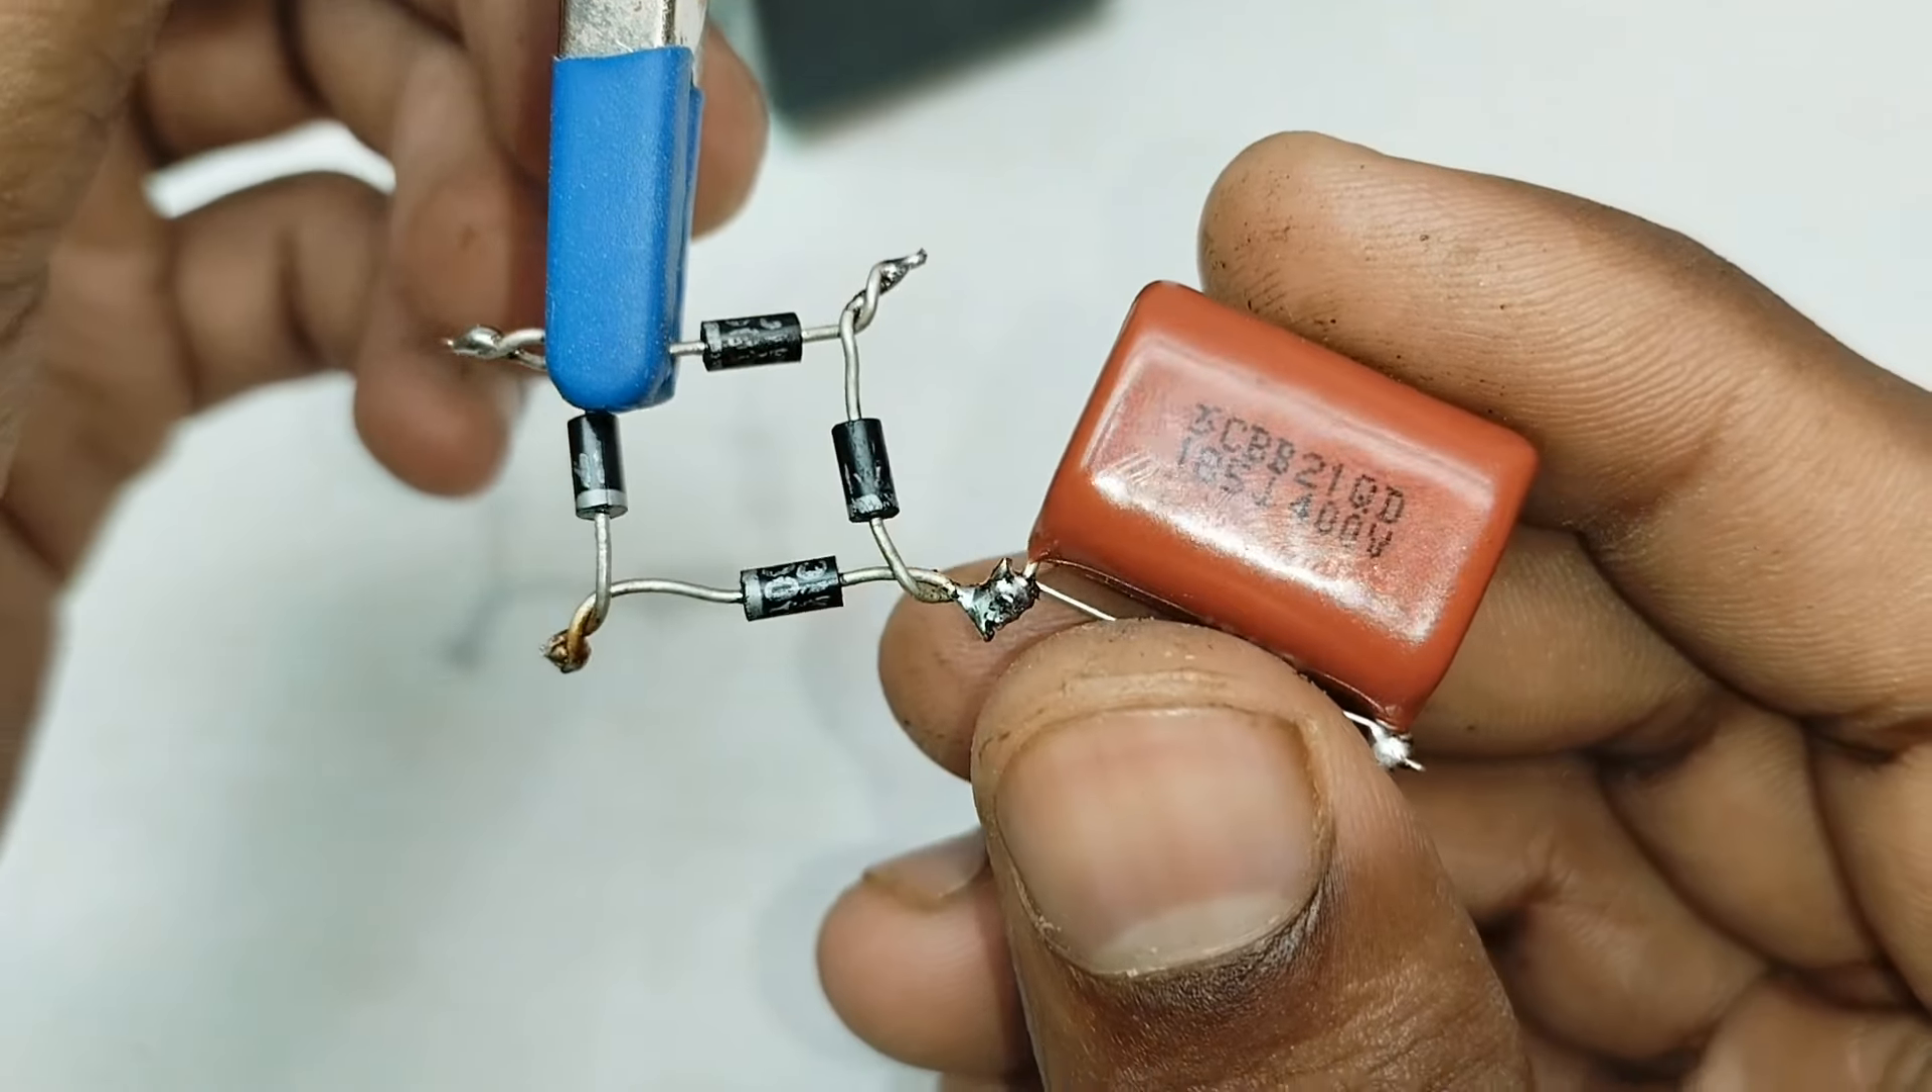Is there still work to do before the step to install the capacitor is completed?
No.